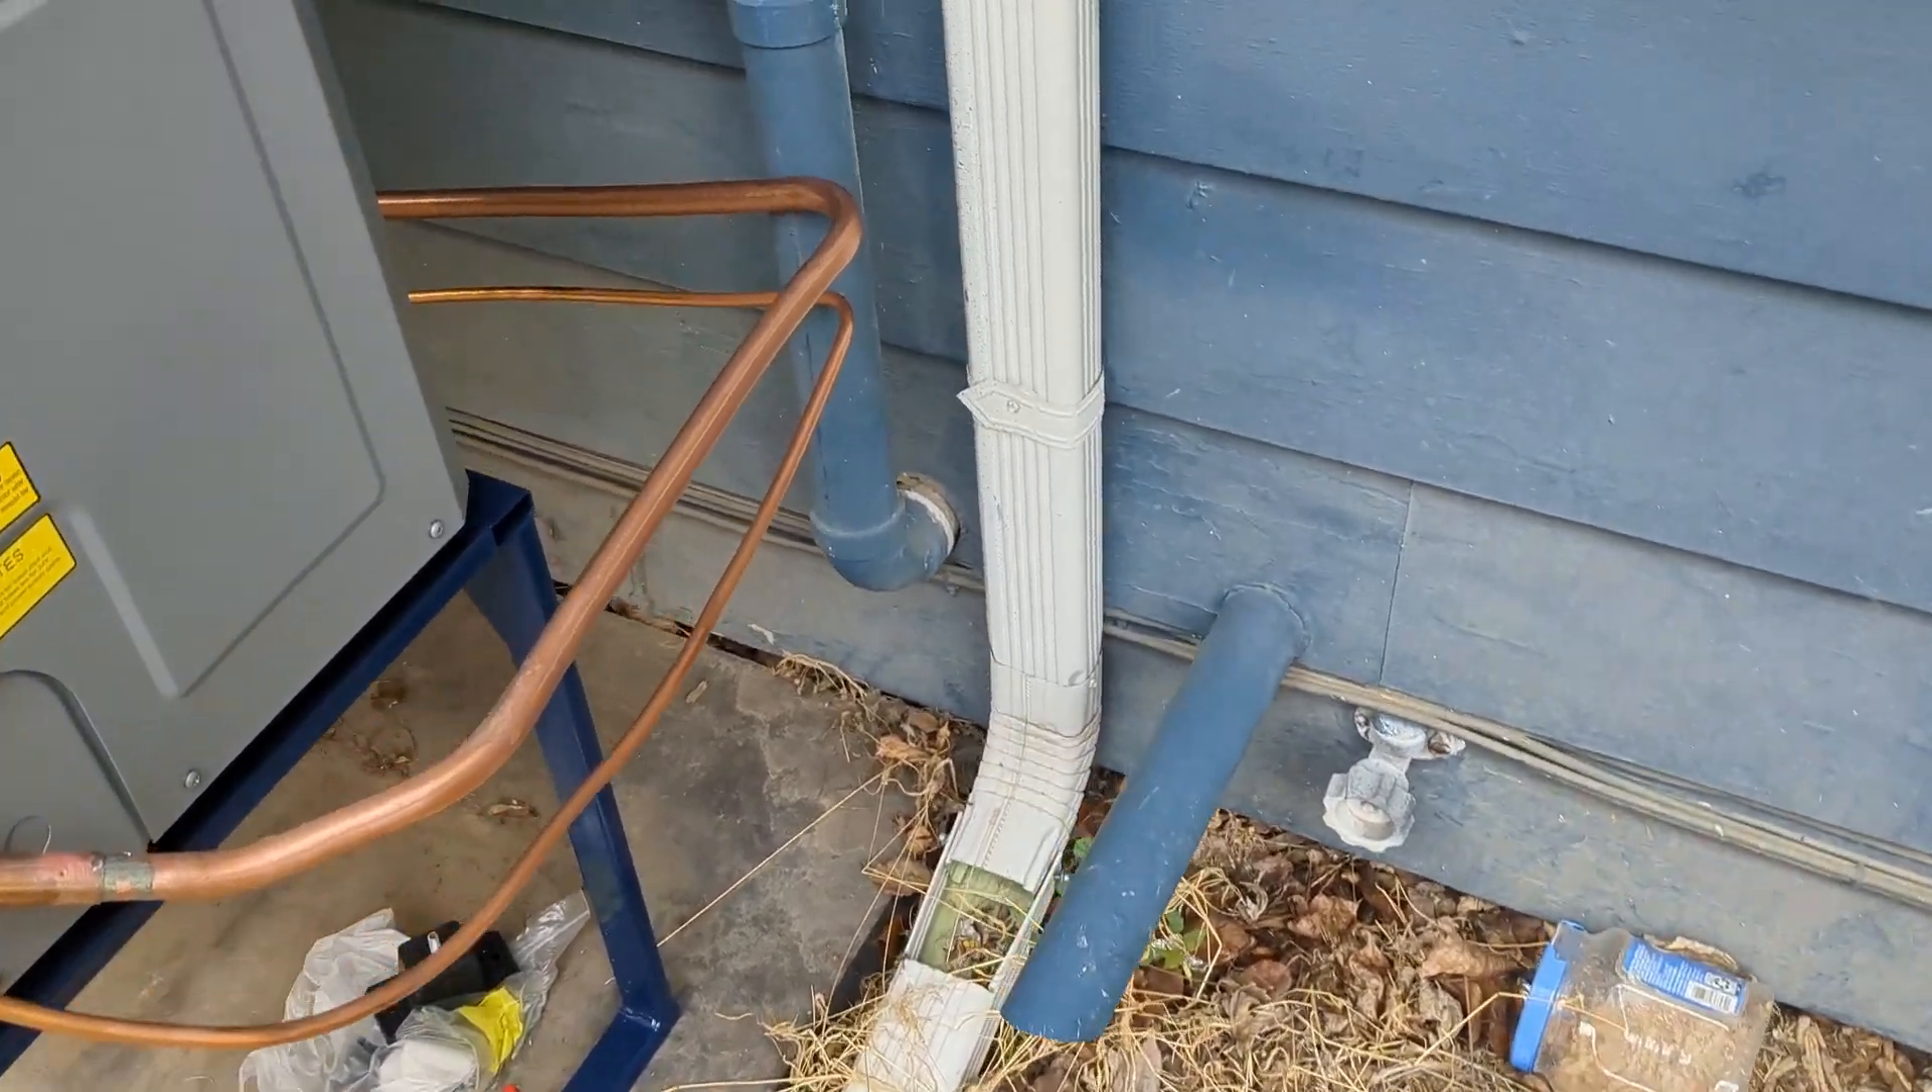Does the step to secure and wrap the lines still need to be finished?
Yes.